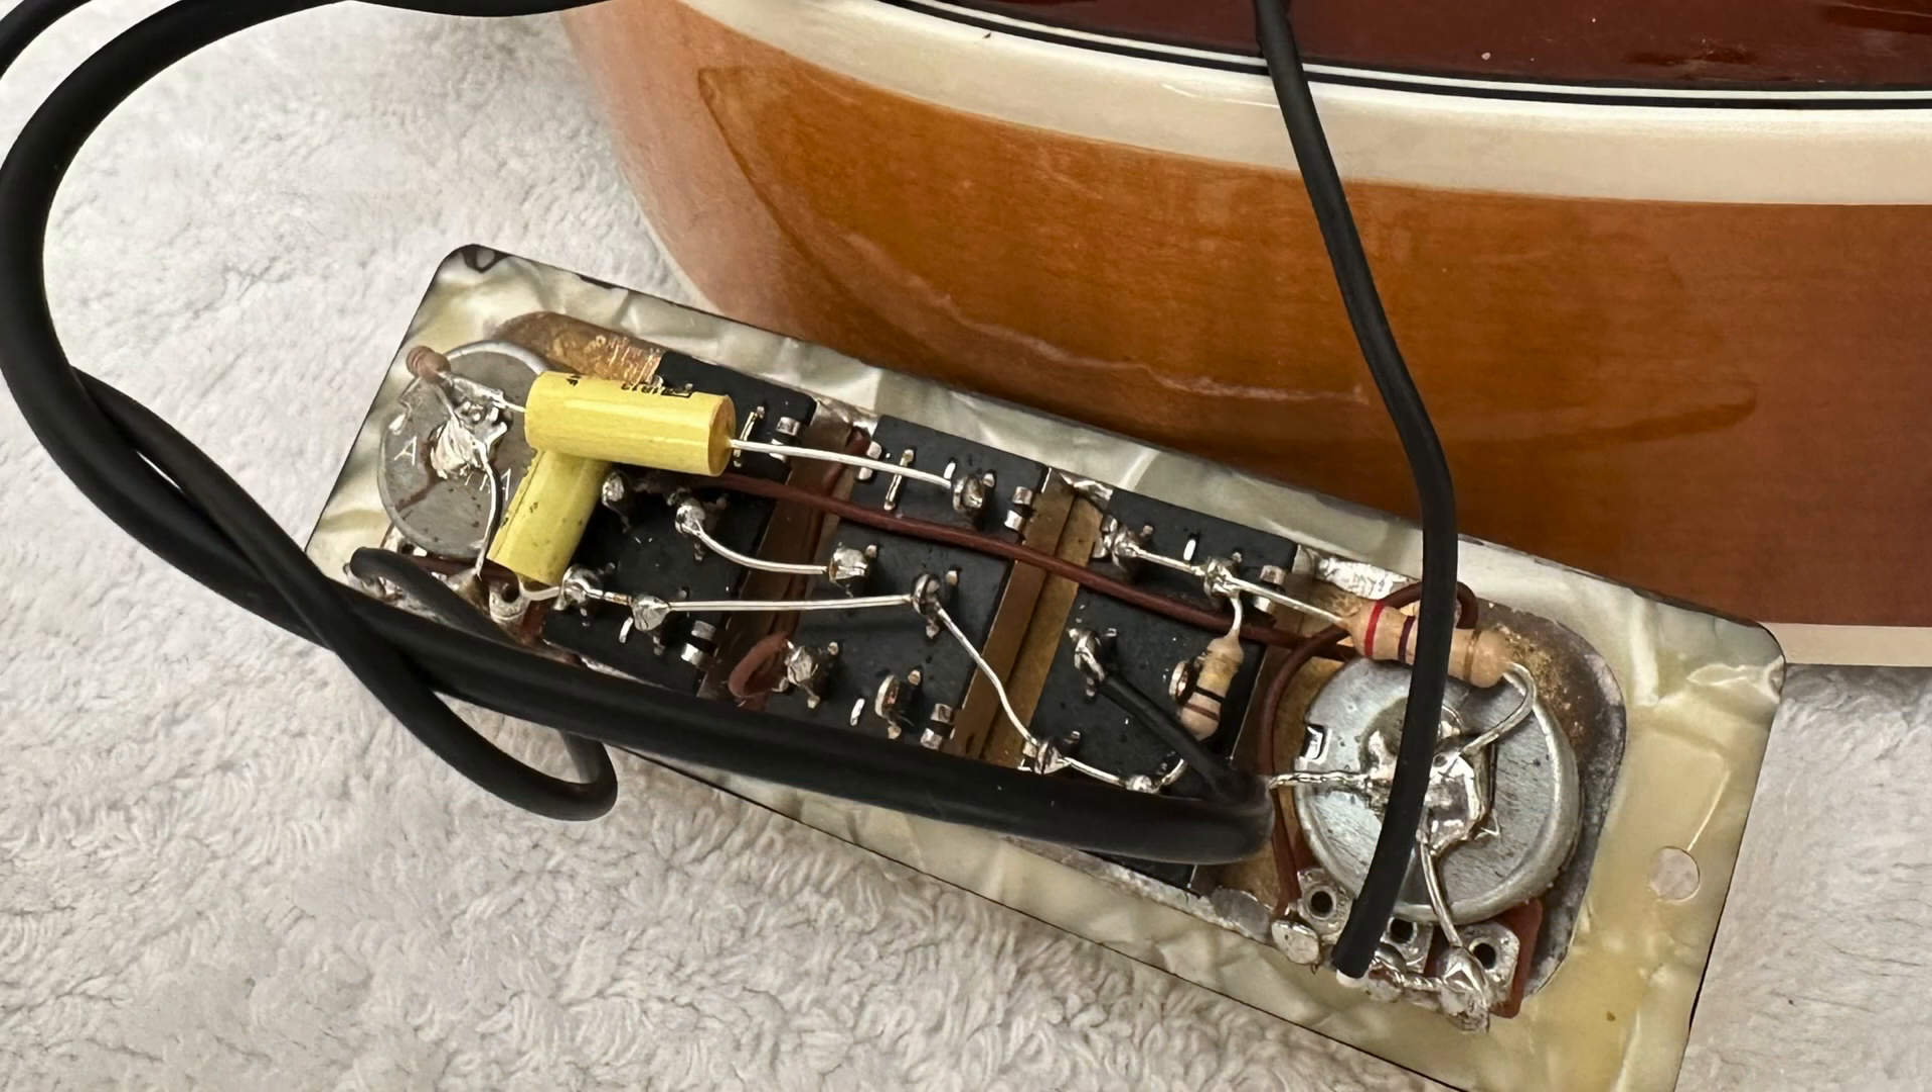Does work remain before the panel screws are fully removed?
No.